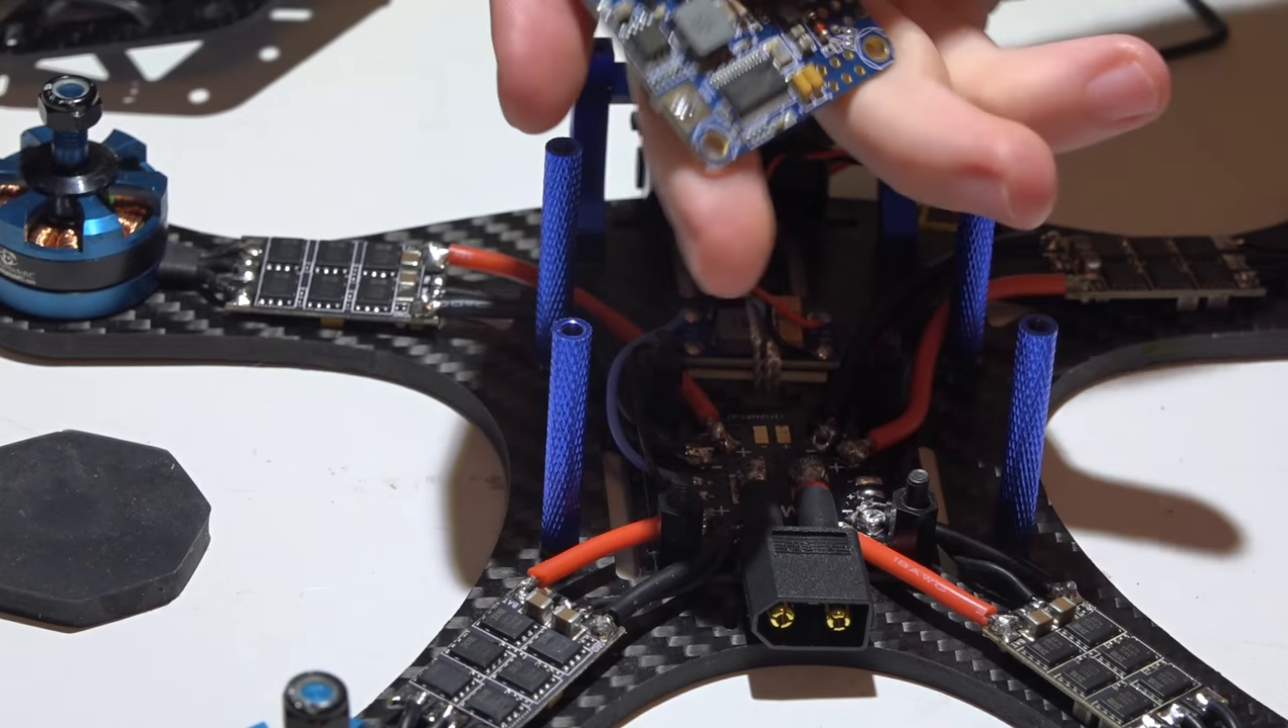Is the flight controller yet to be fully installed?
Yes.